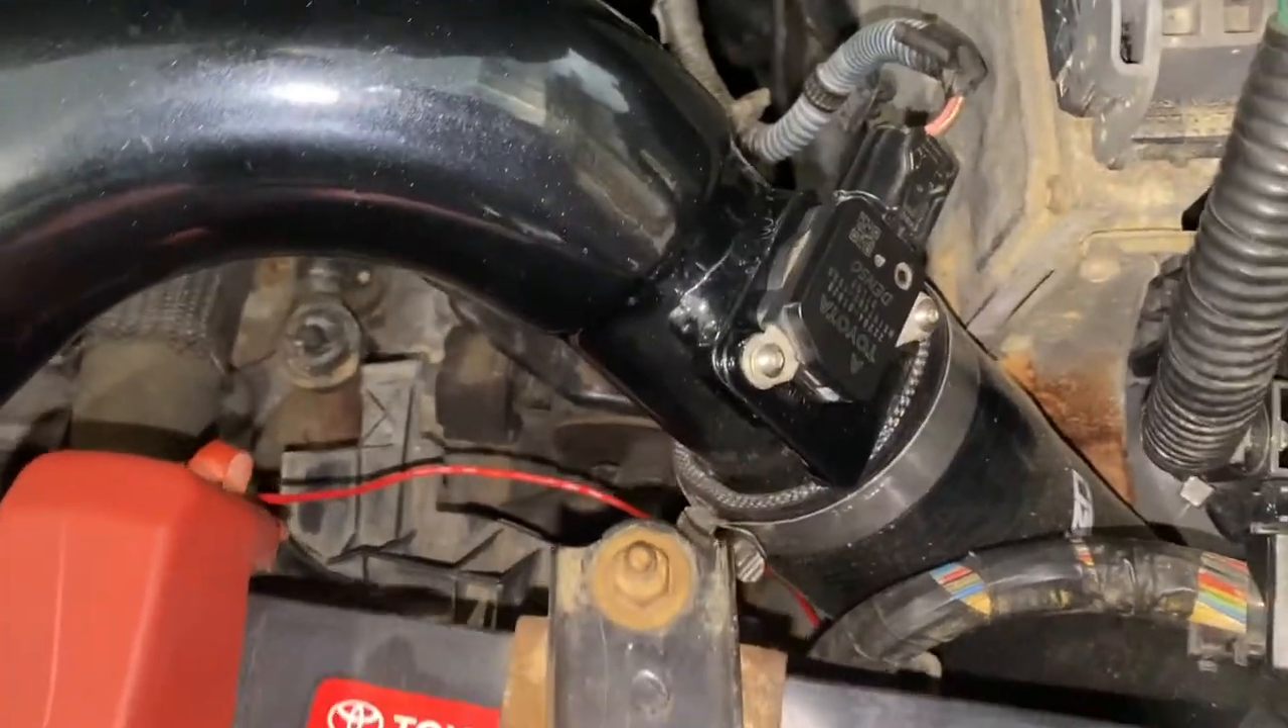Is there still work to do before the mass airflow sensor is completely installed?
No.